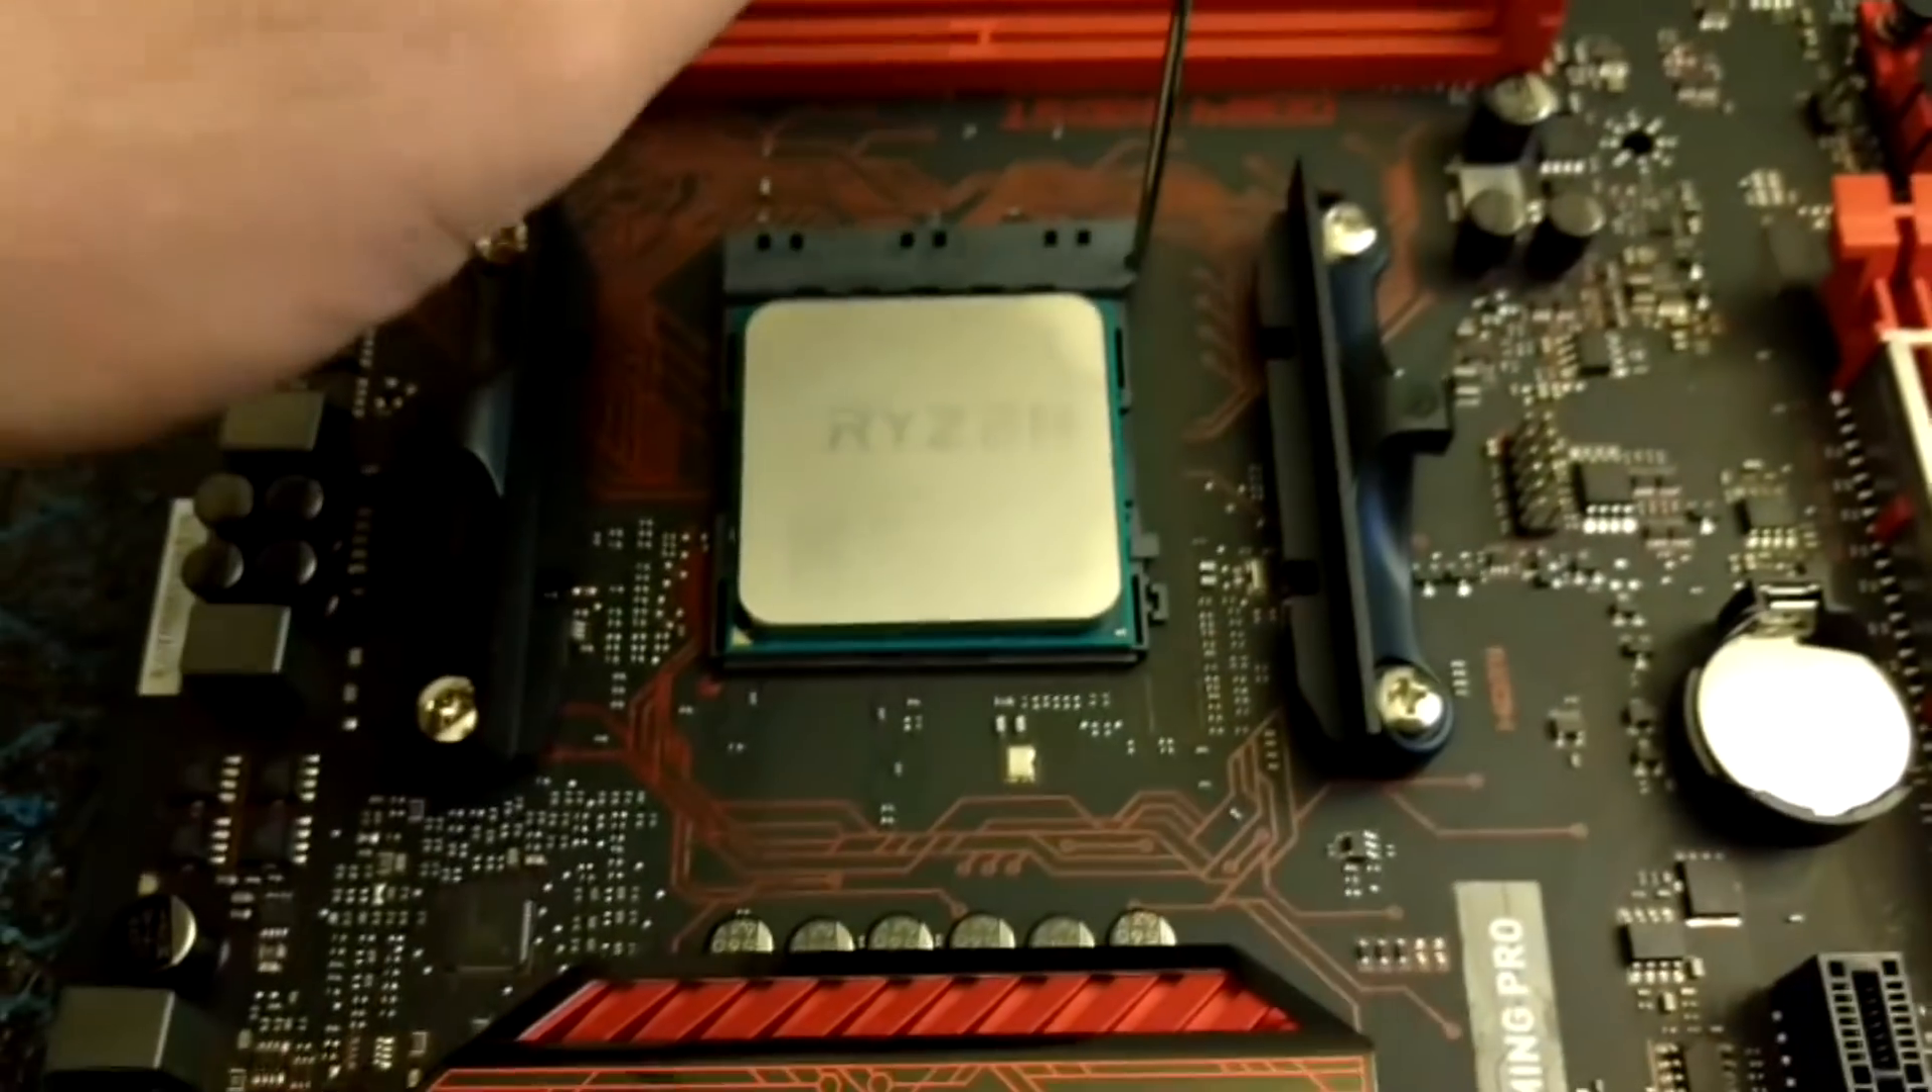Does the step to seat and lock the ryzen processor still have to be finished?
Yes.